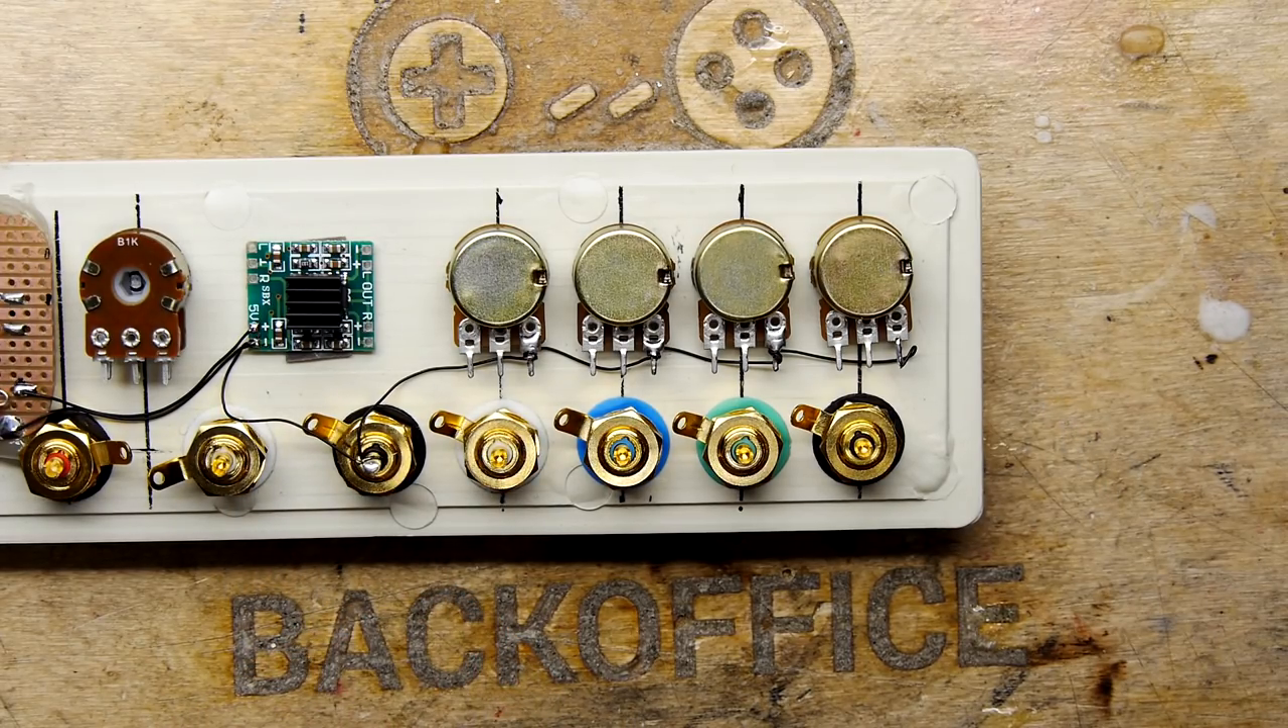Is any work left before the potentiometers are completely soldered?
Yes.